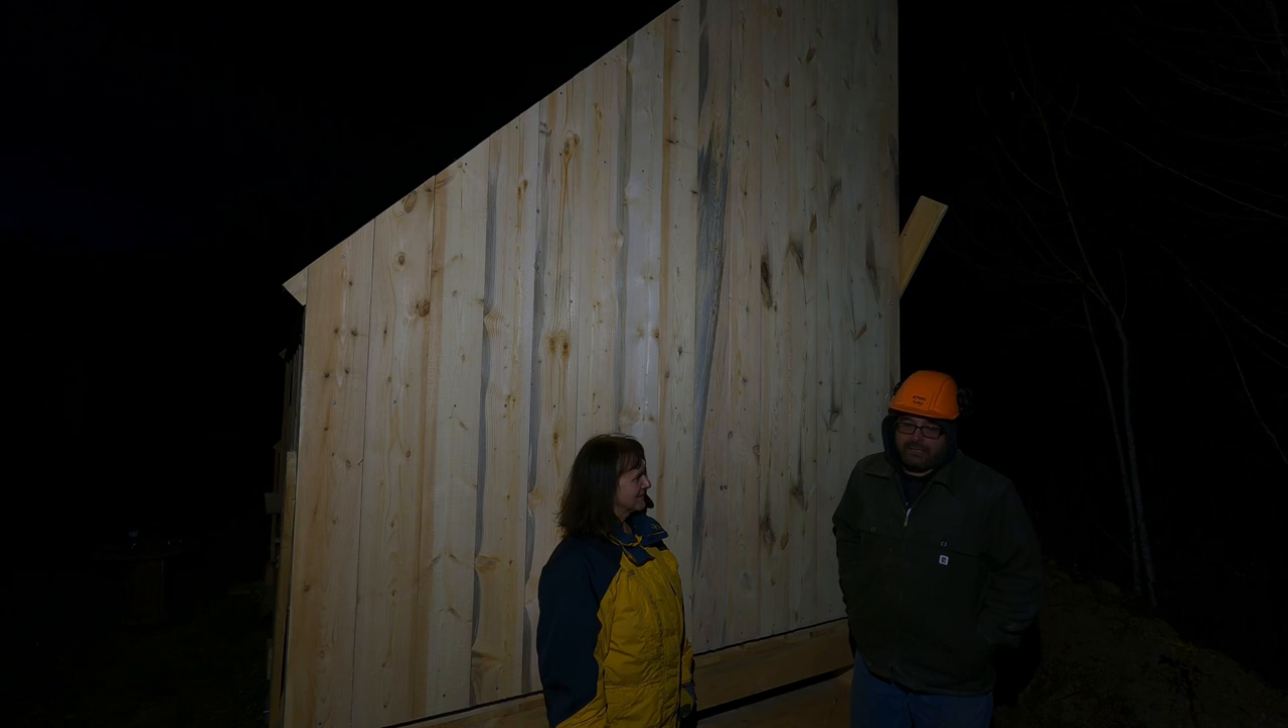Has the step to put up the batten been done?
No.